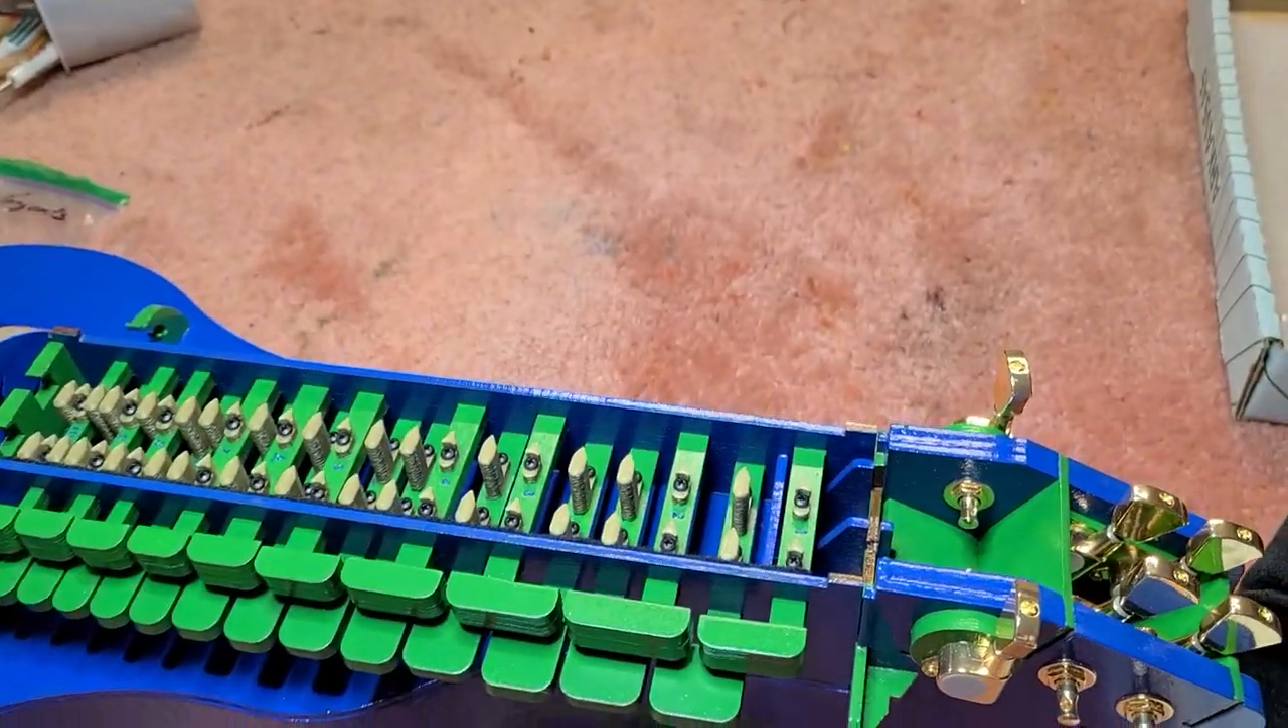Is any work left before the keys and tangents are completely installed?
No.